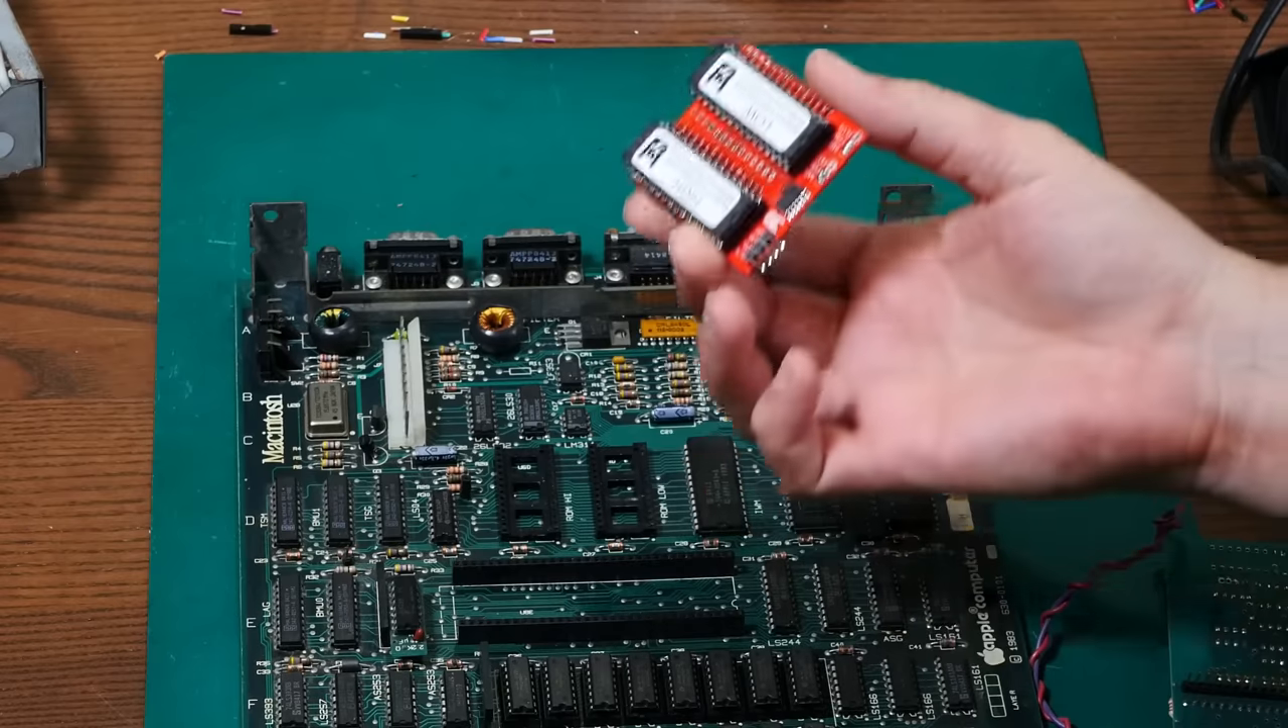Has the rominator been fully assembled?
Yes.